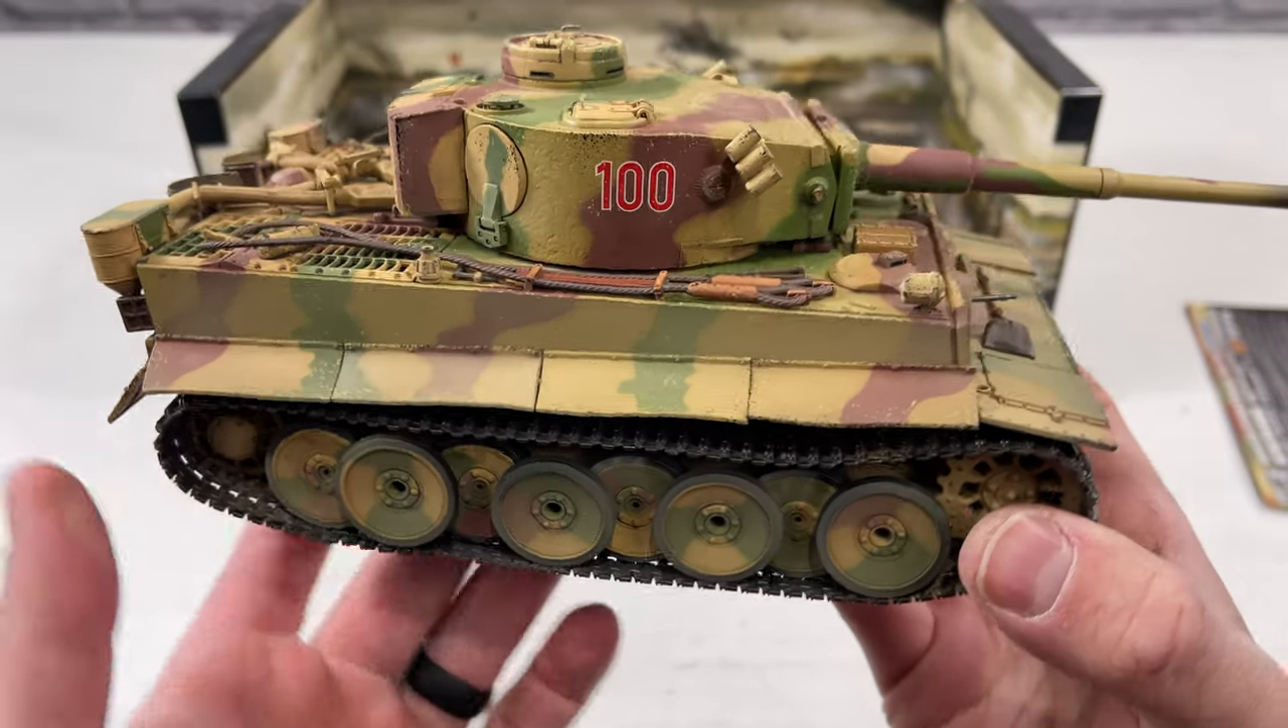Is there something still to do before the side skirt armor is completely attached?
No.